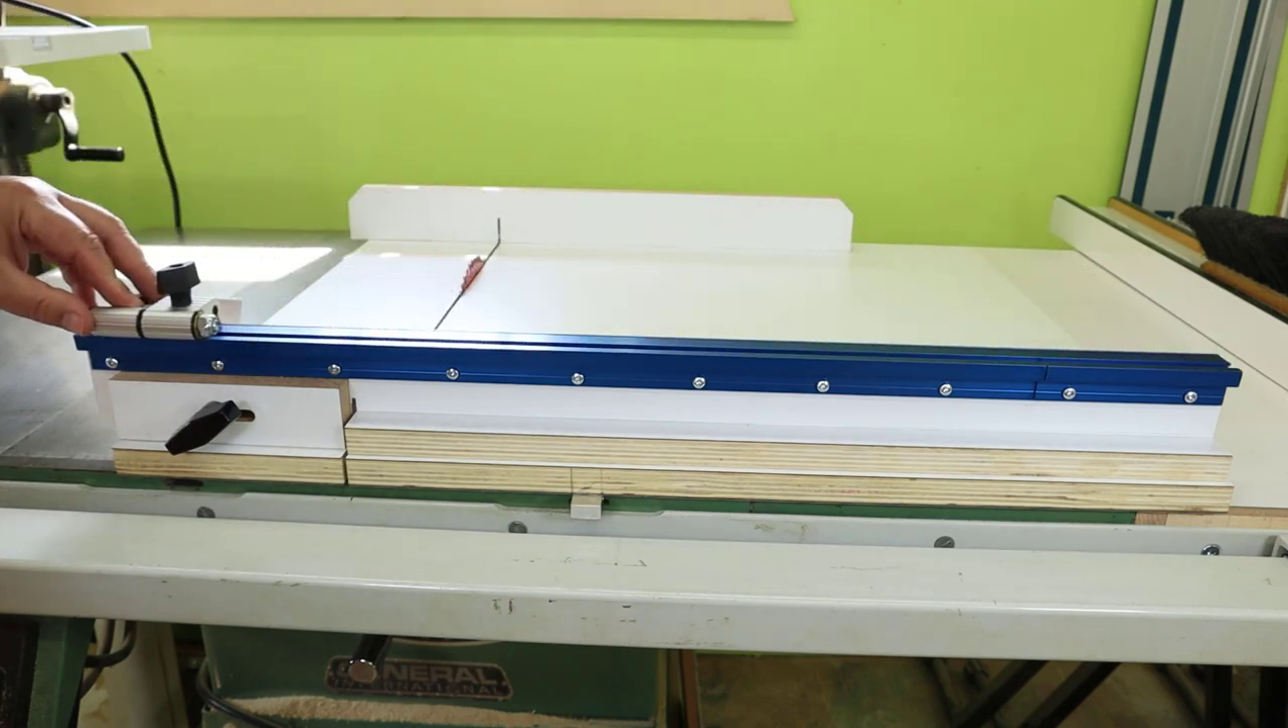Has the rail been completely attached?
Yes.